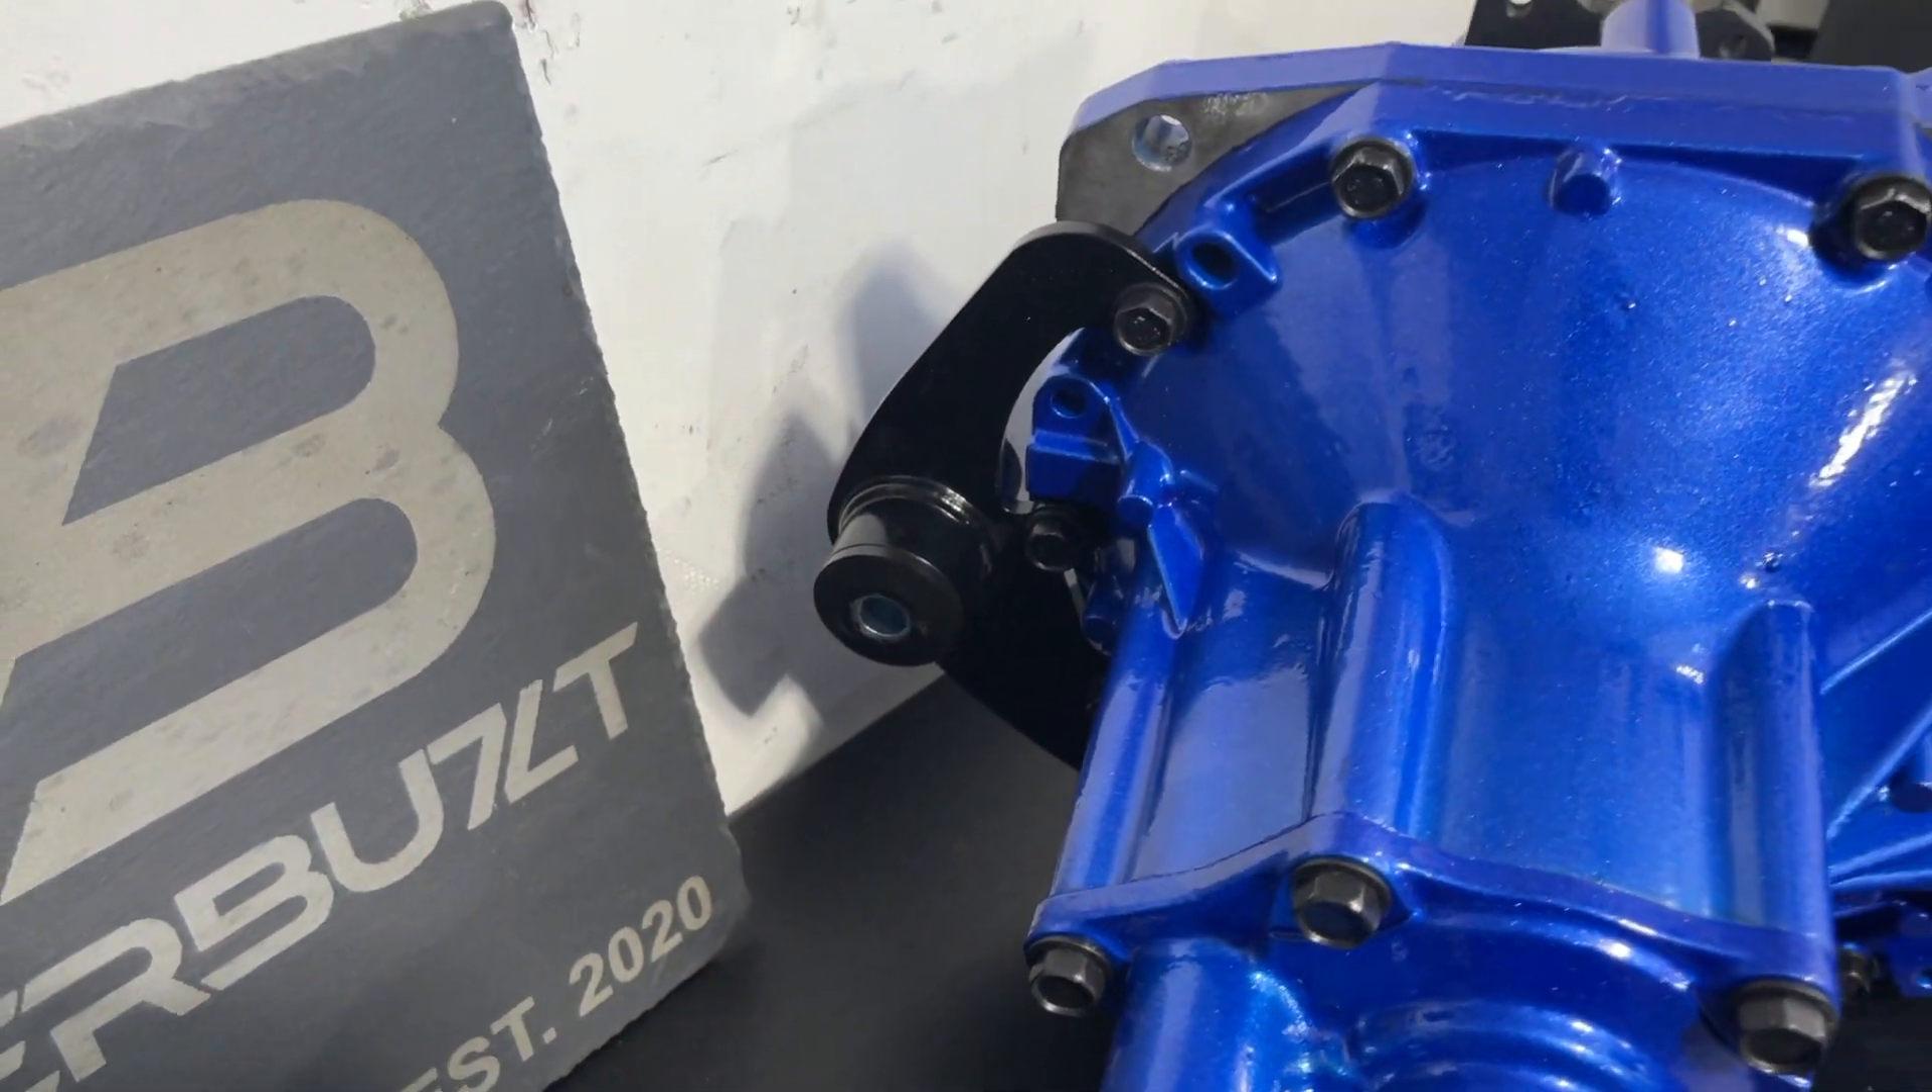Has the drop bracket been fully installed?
Yes.